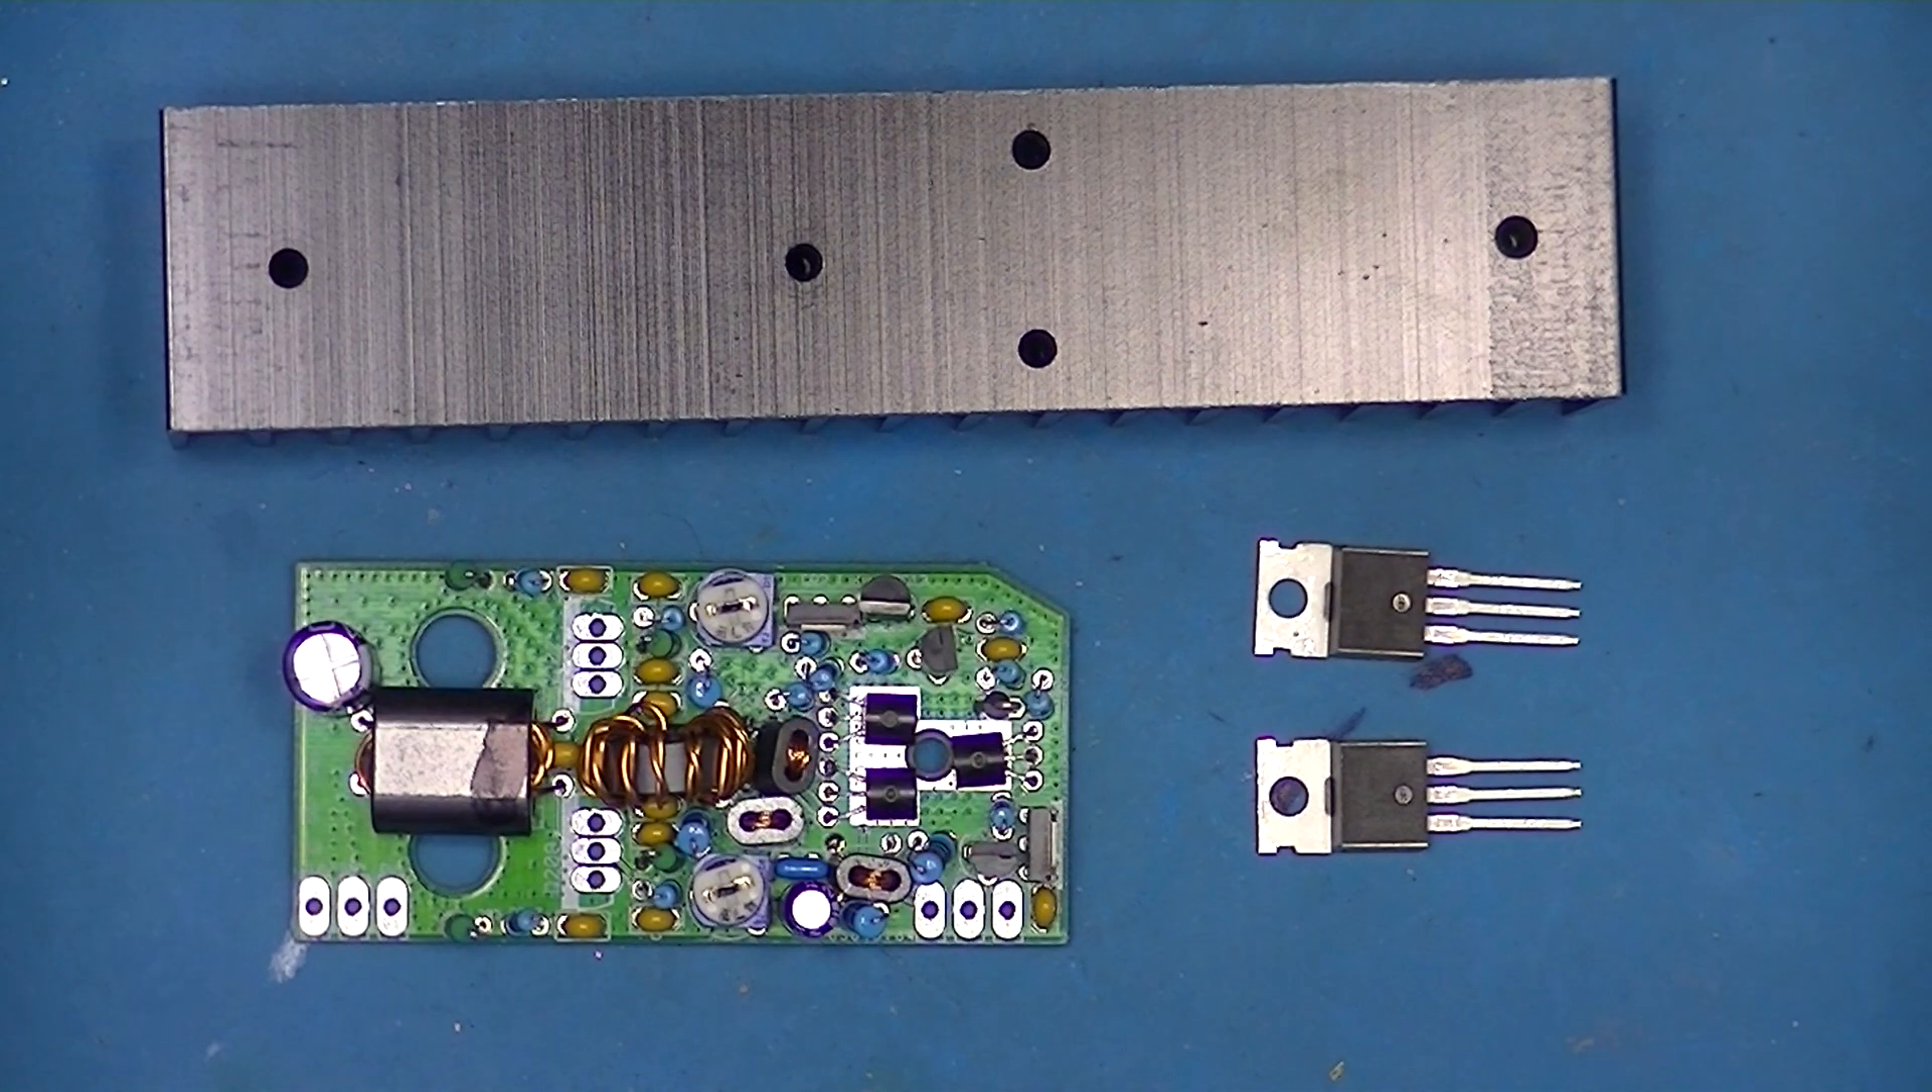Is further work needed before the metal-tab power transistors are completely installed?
Yes.